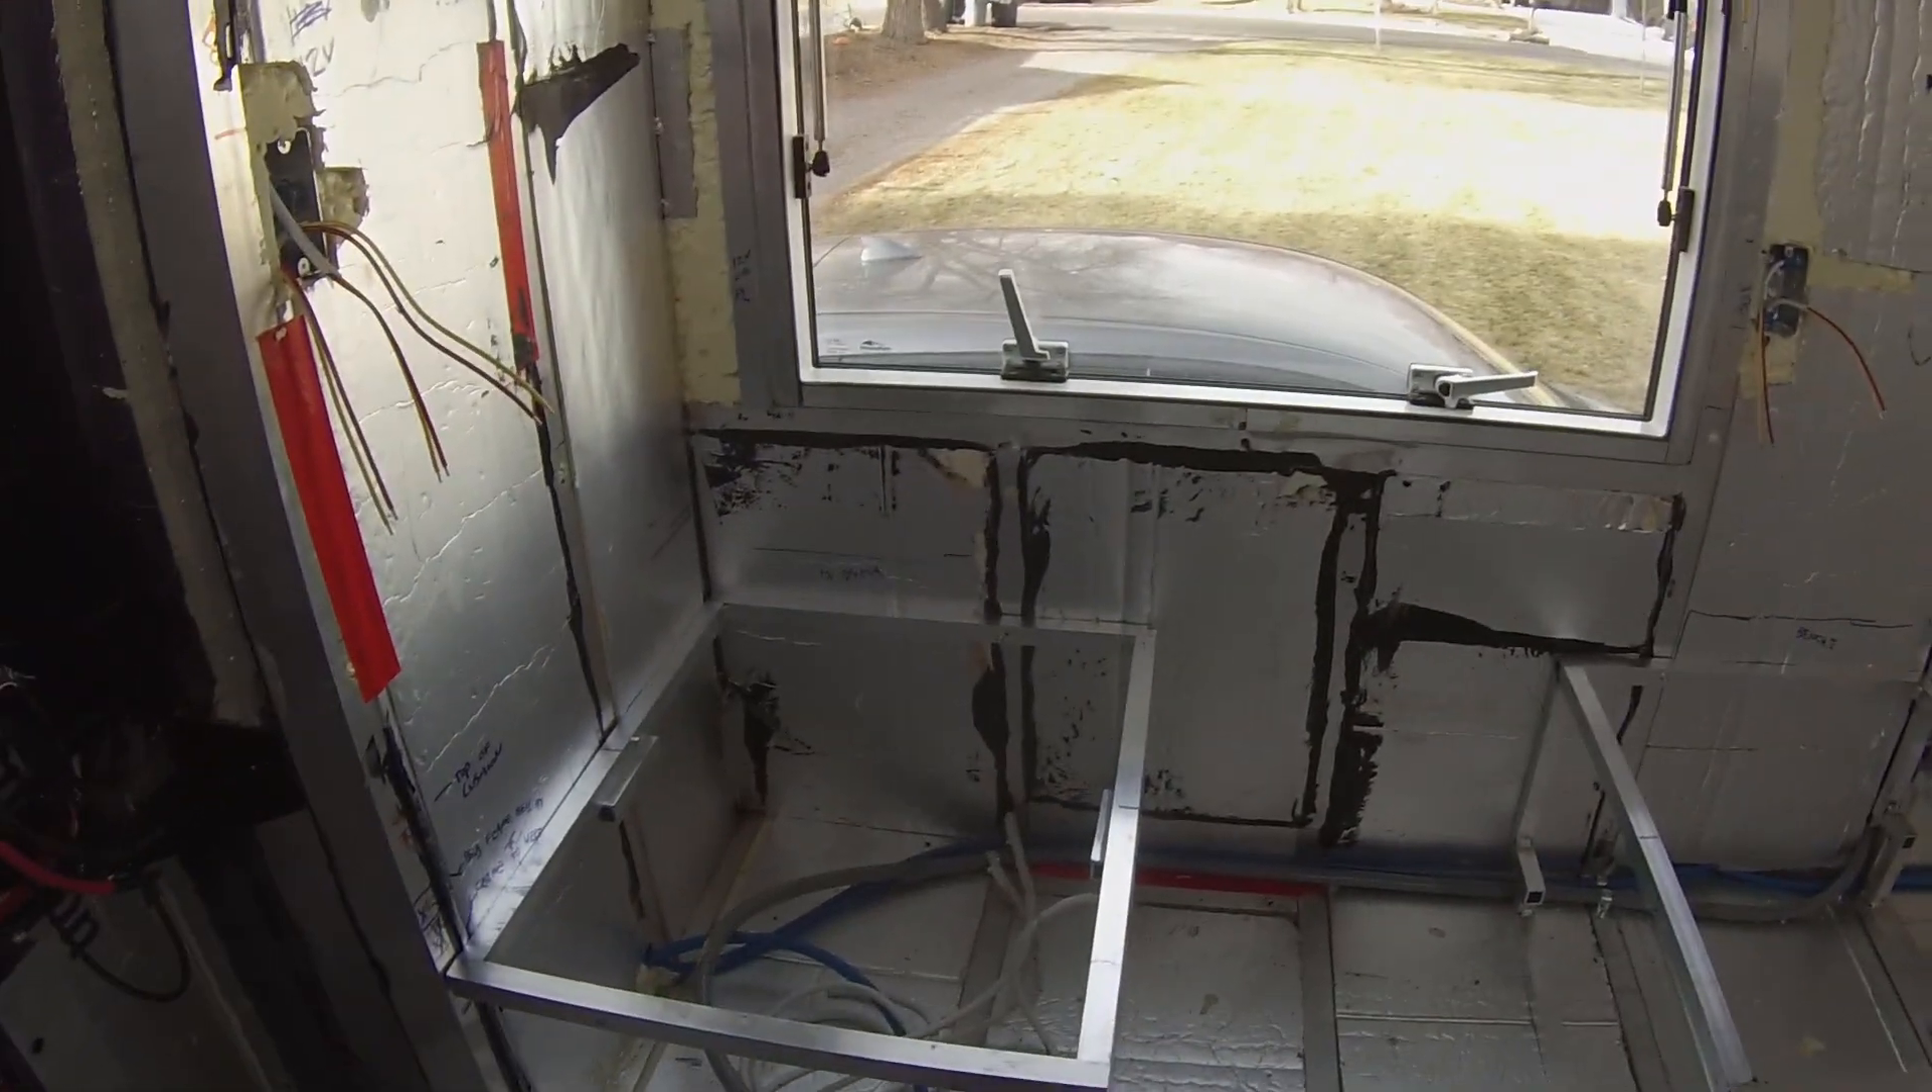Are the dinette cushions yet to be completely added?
Yes.